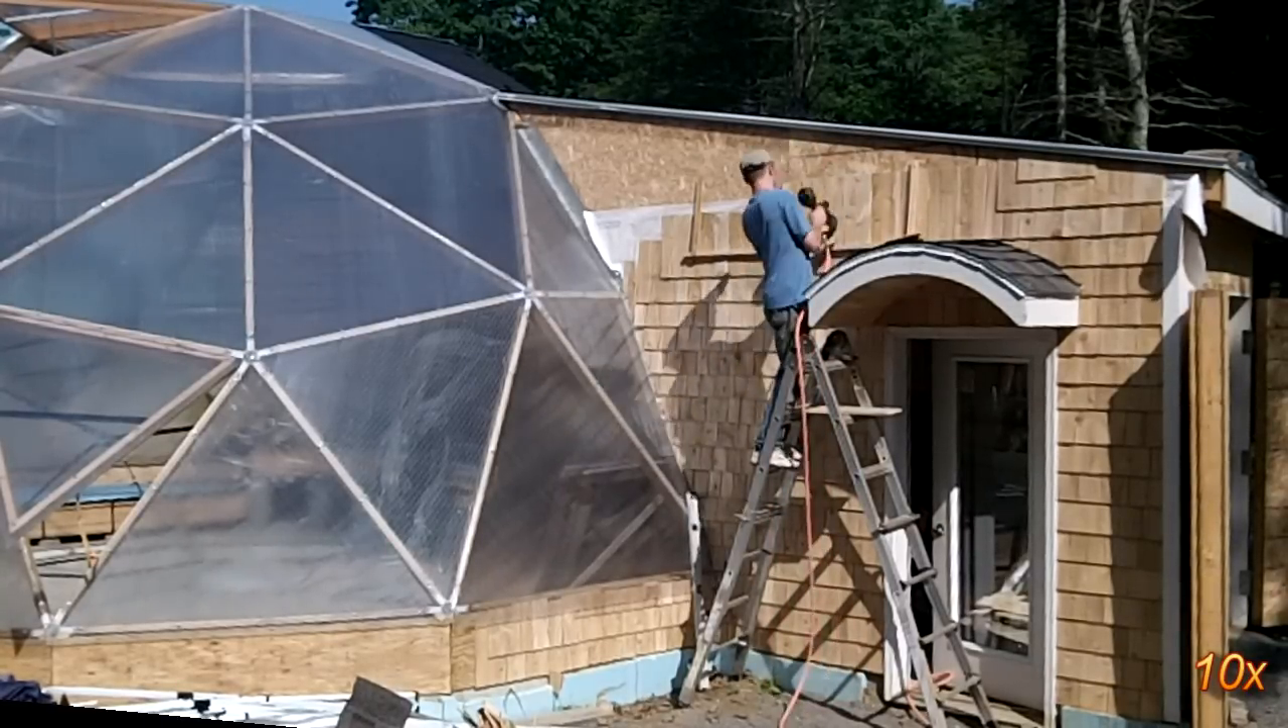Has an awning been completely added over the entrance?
Yes.